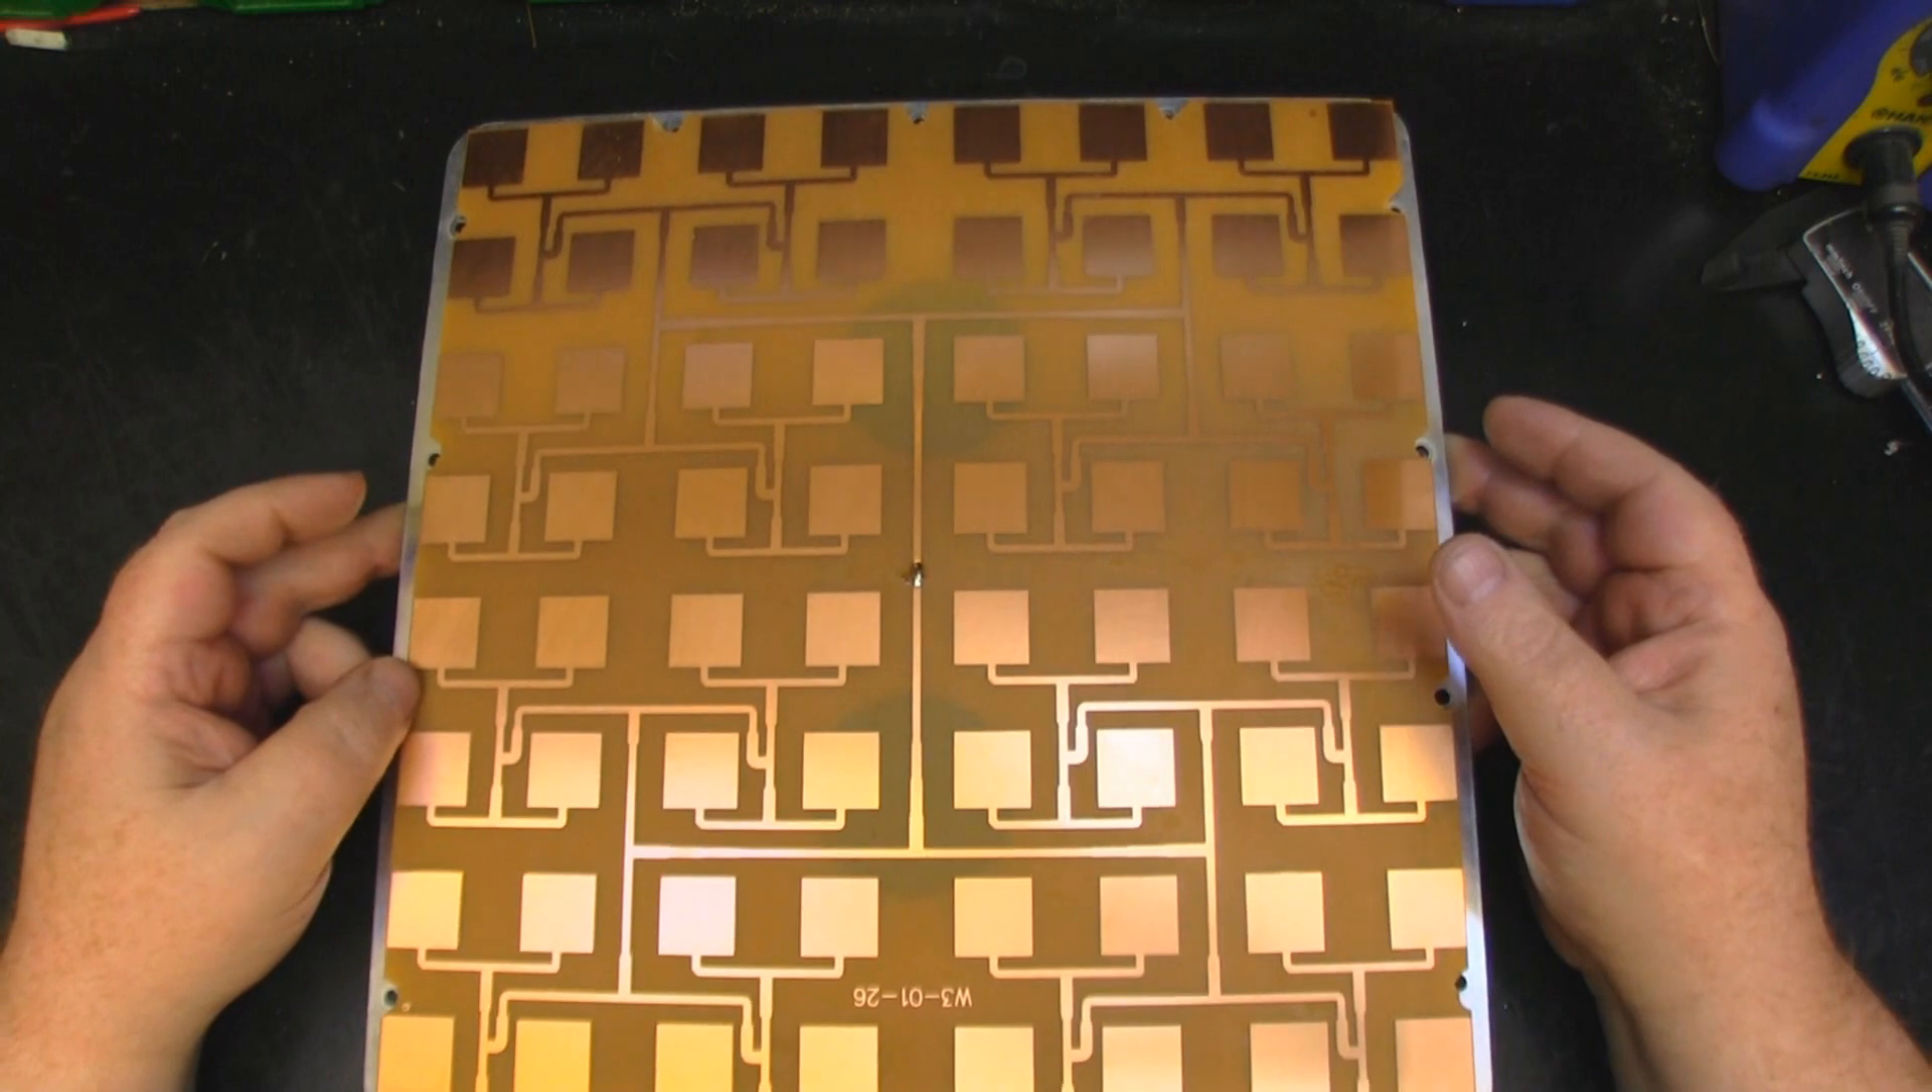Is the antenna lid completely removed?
Yes.